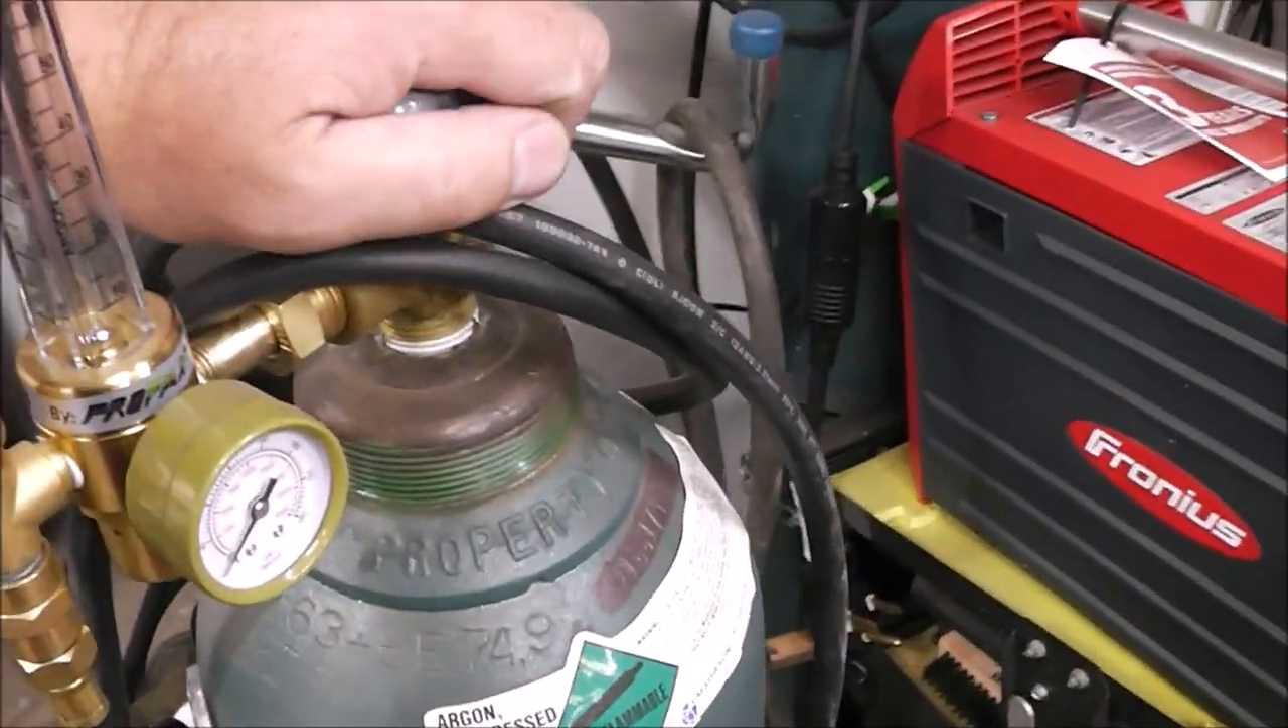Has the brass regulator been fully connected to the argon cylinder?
Yes.